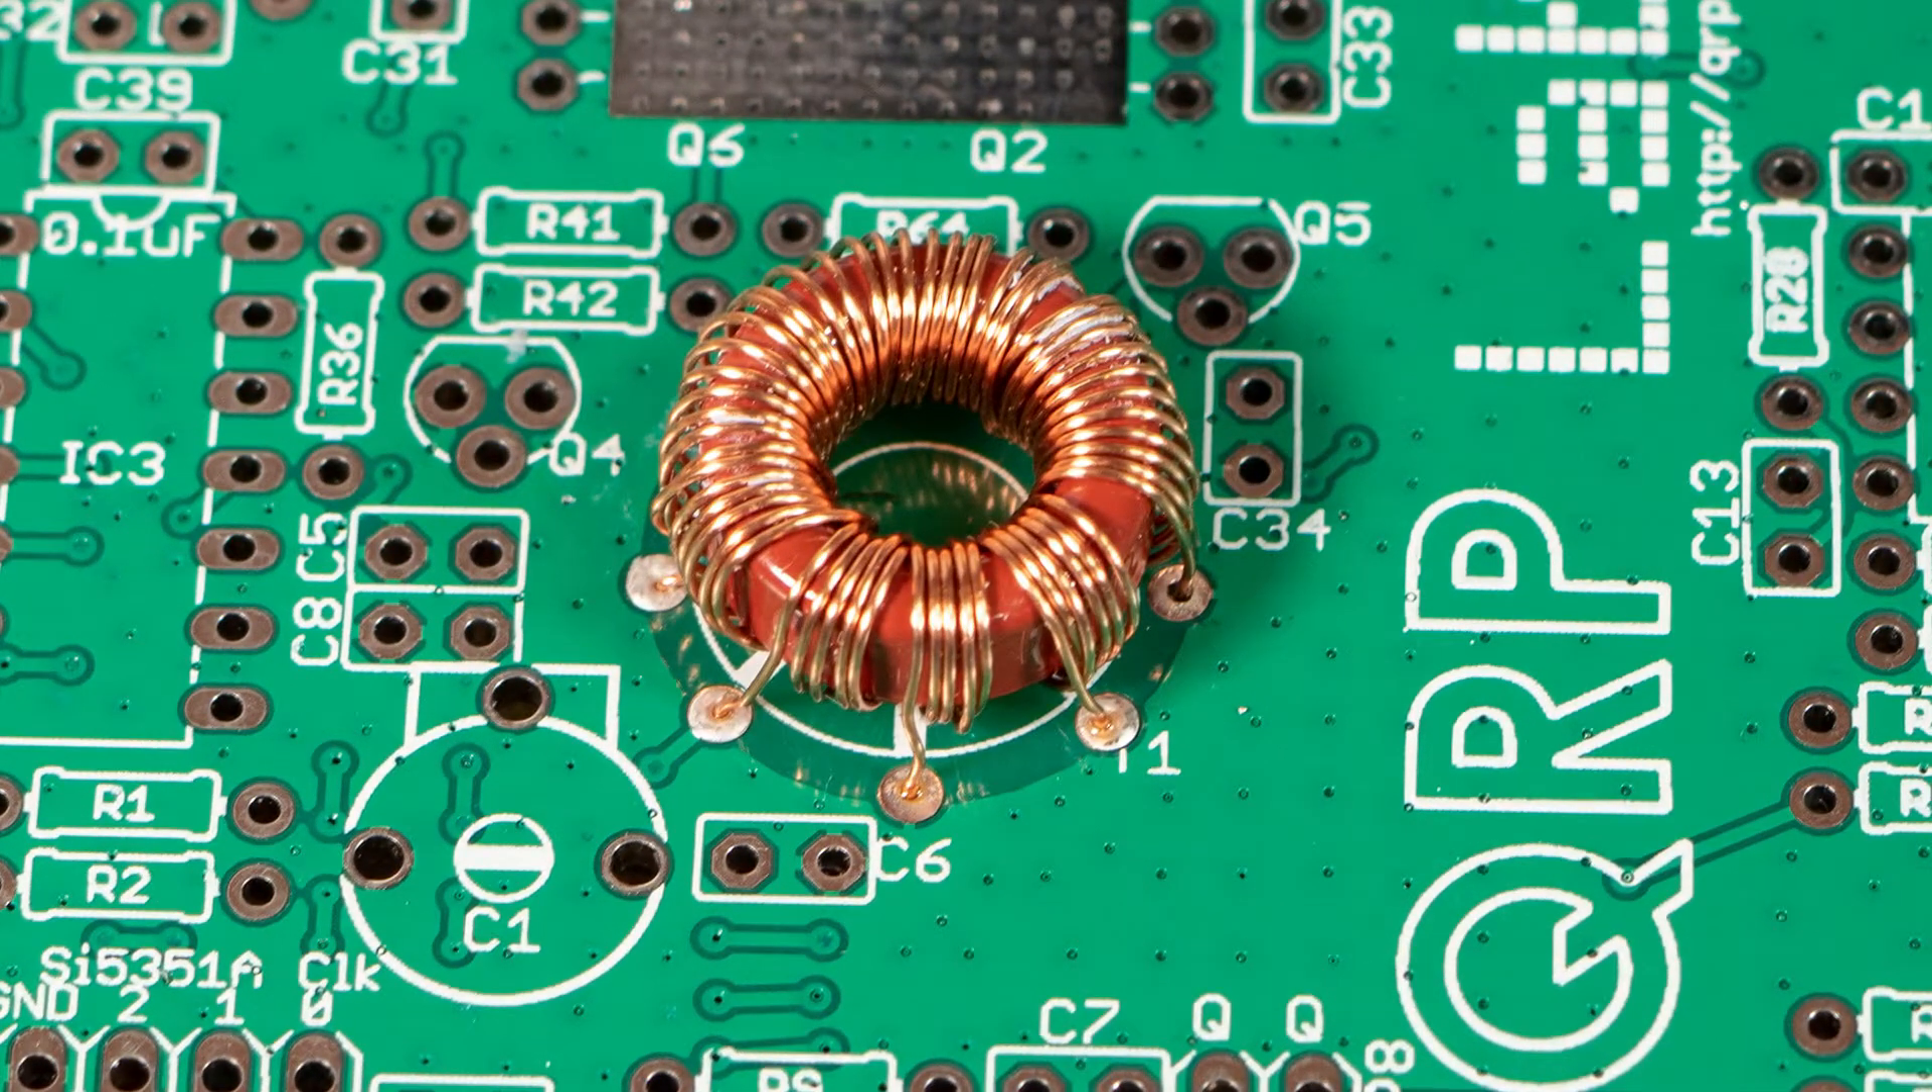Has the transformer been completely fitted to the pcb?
Yes.